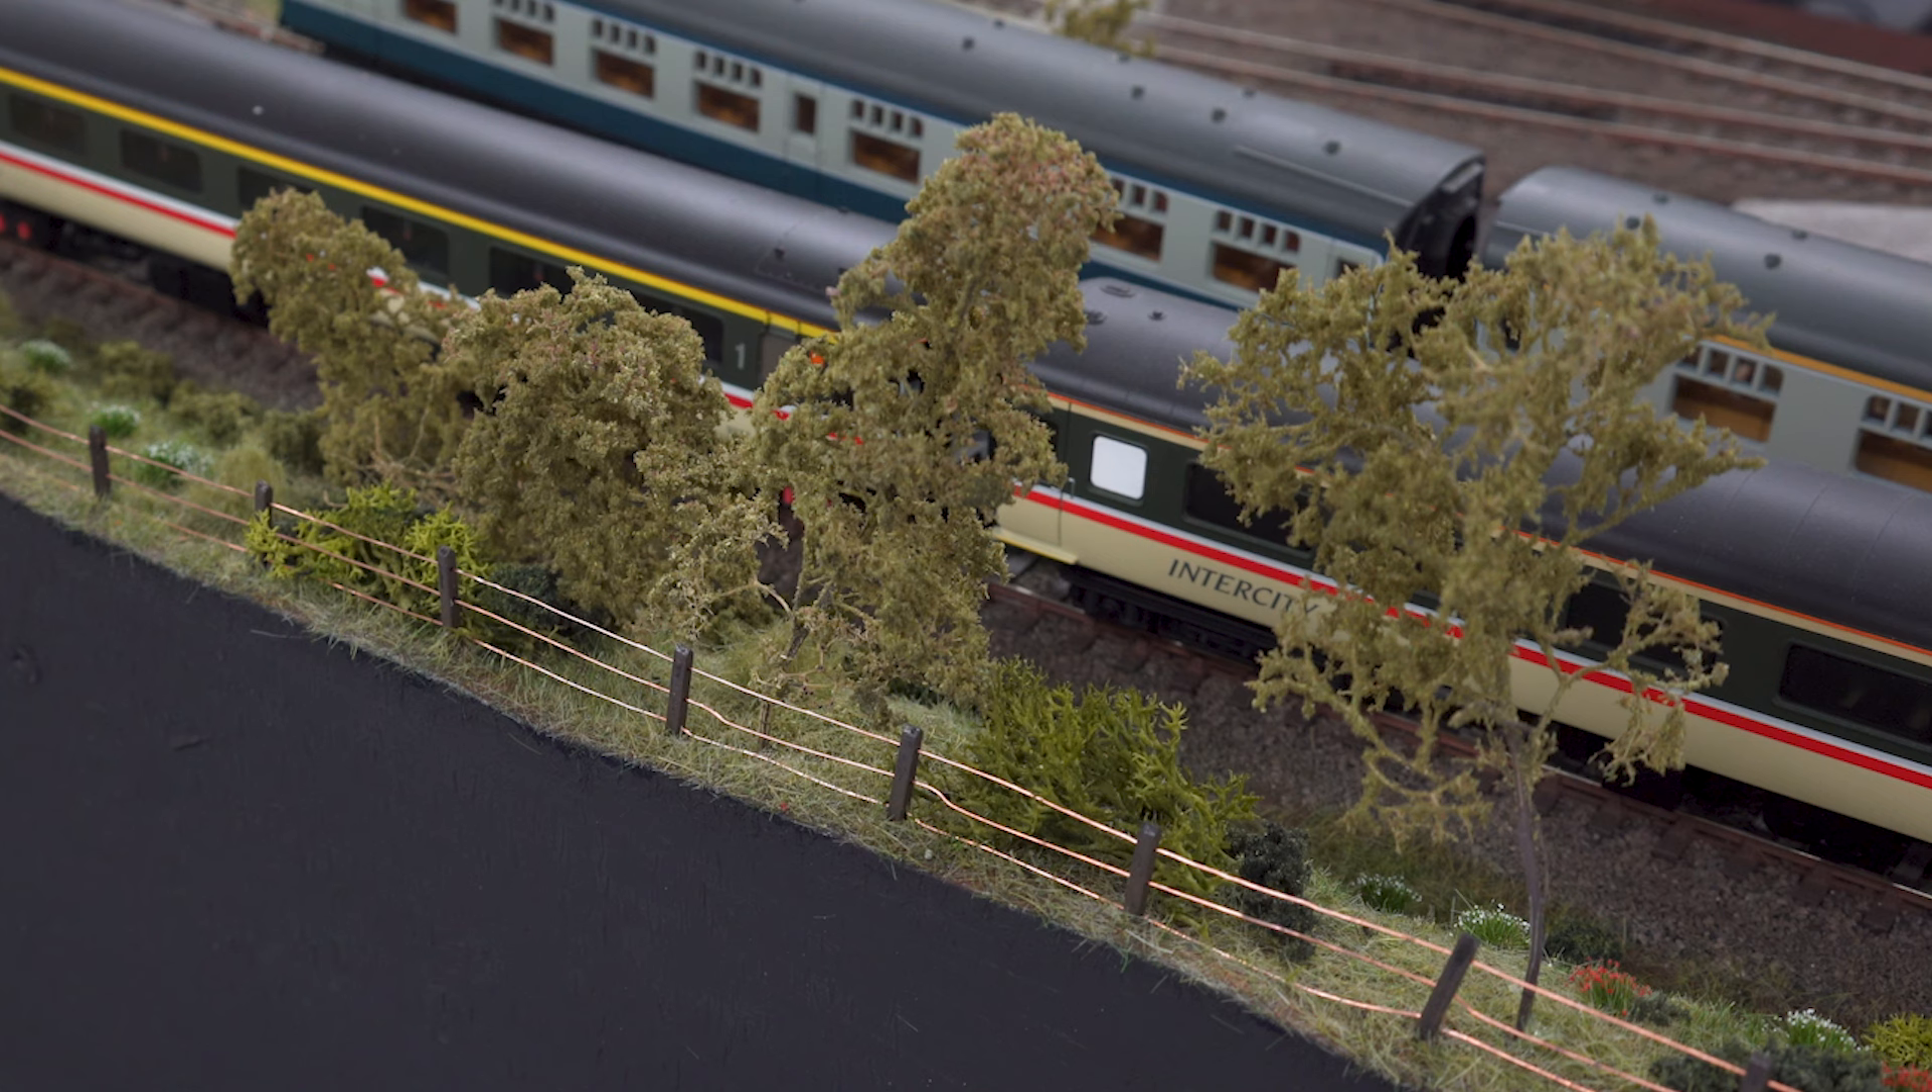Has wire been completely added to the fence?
Yes.